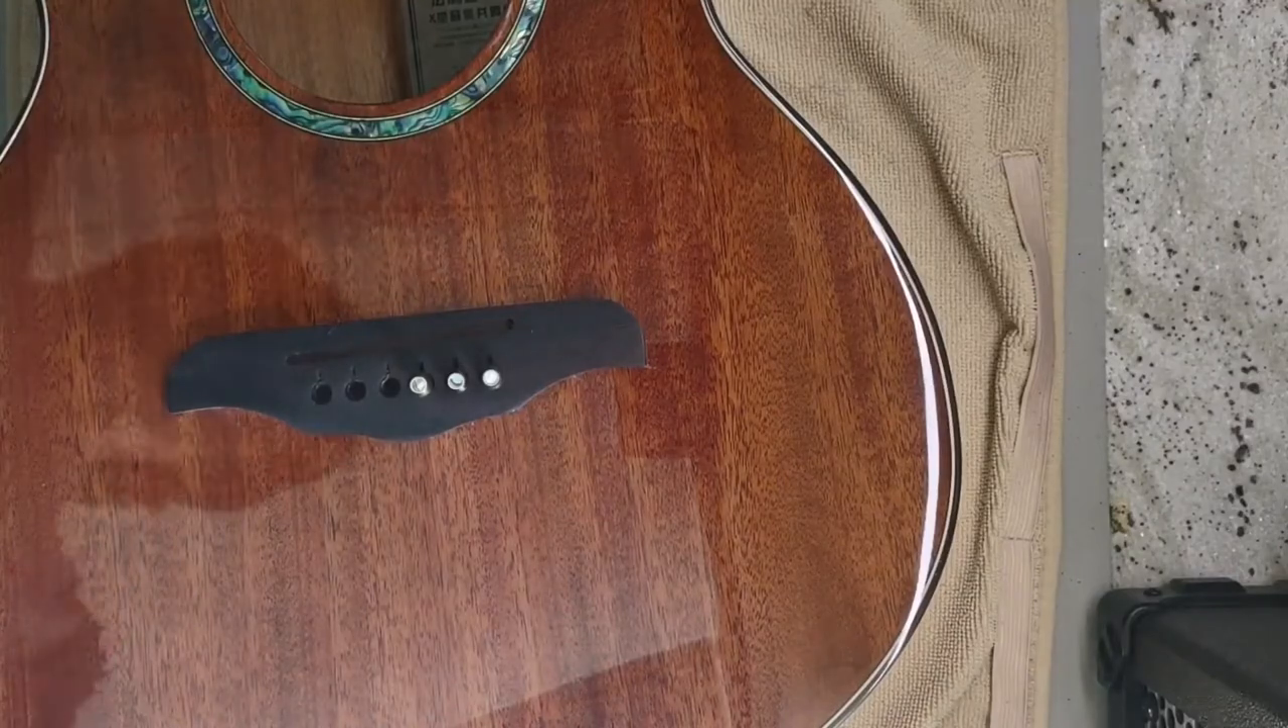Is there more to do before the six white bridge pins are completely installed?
Yes.